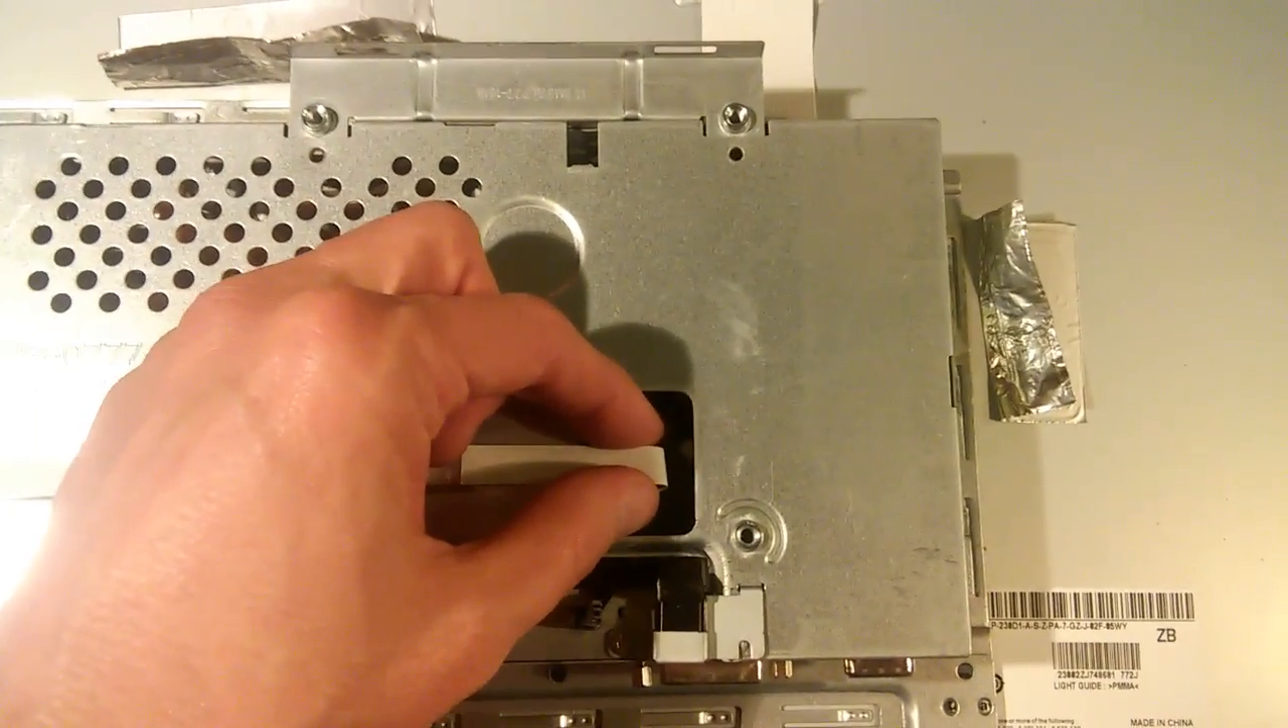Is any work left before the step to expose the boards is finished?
Yes.